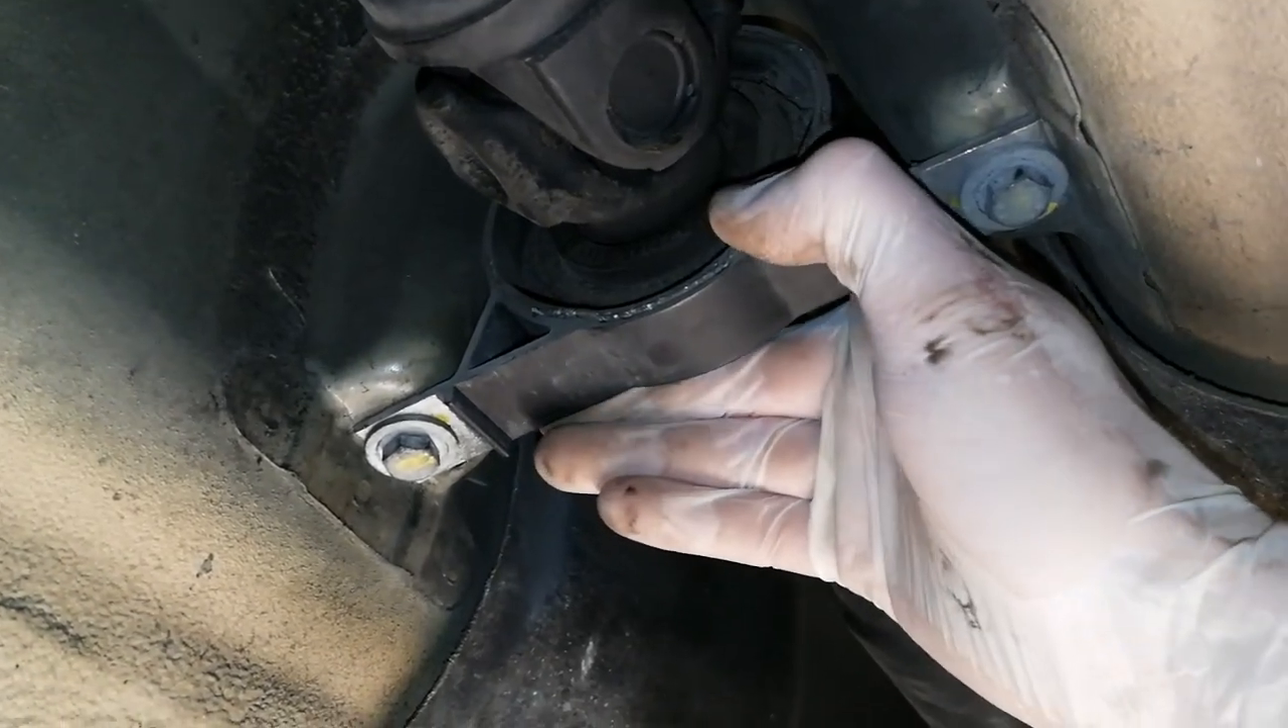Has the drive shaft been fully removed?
No.